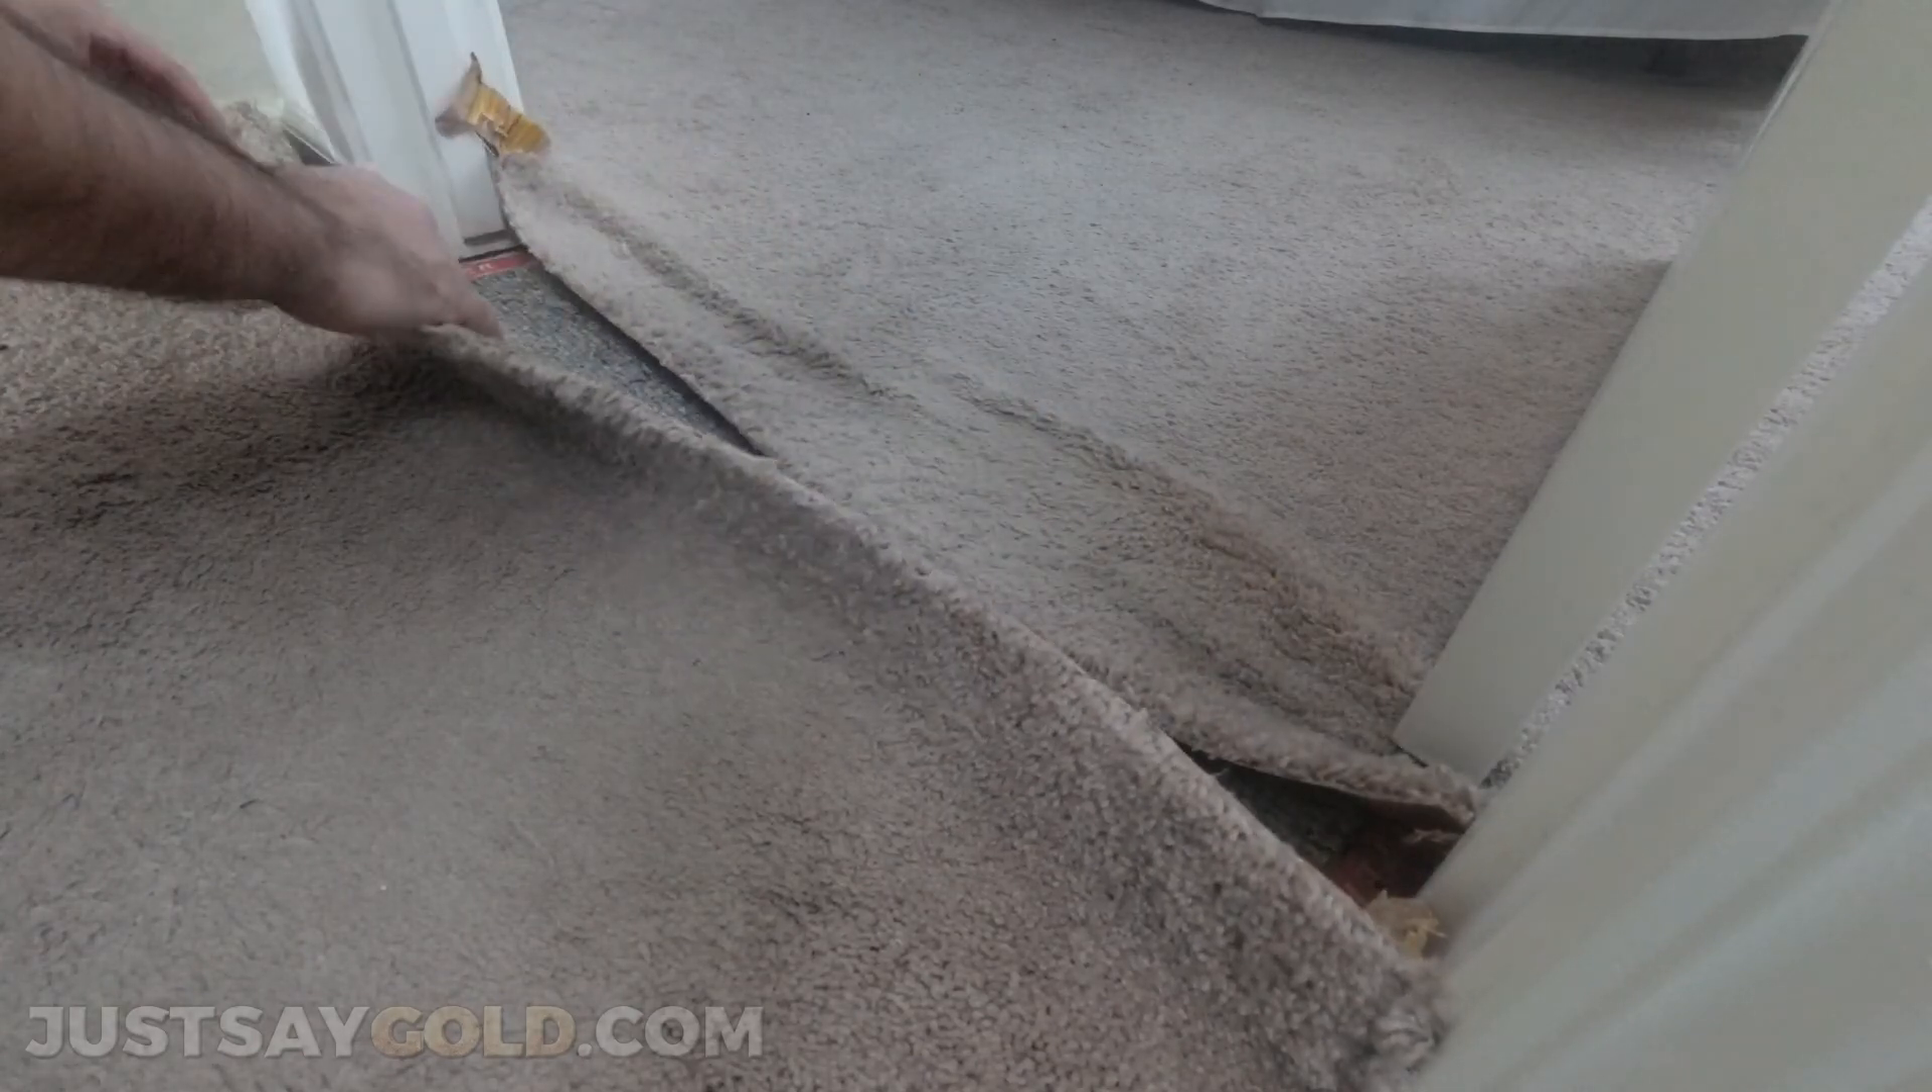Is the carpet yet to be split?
No.